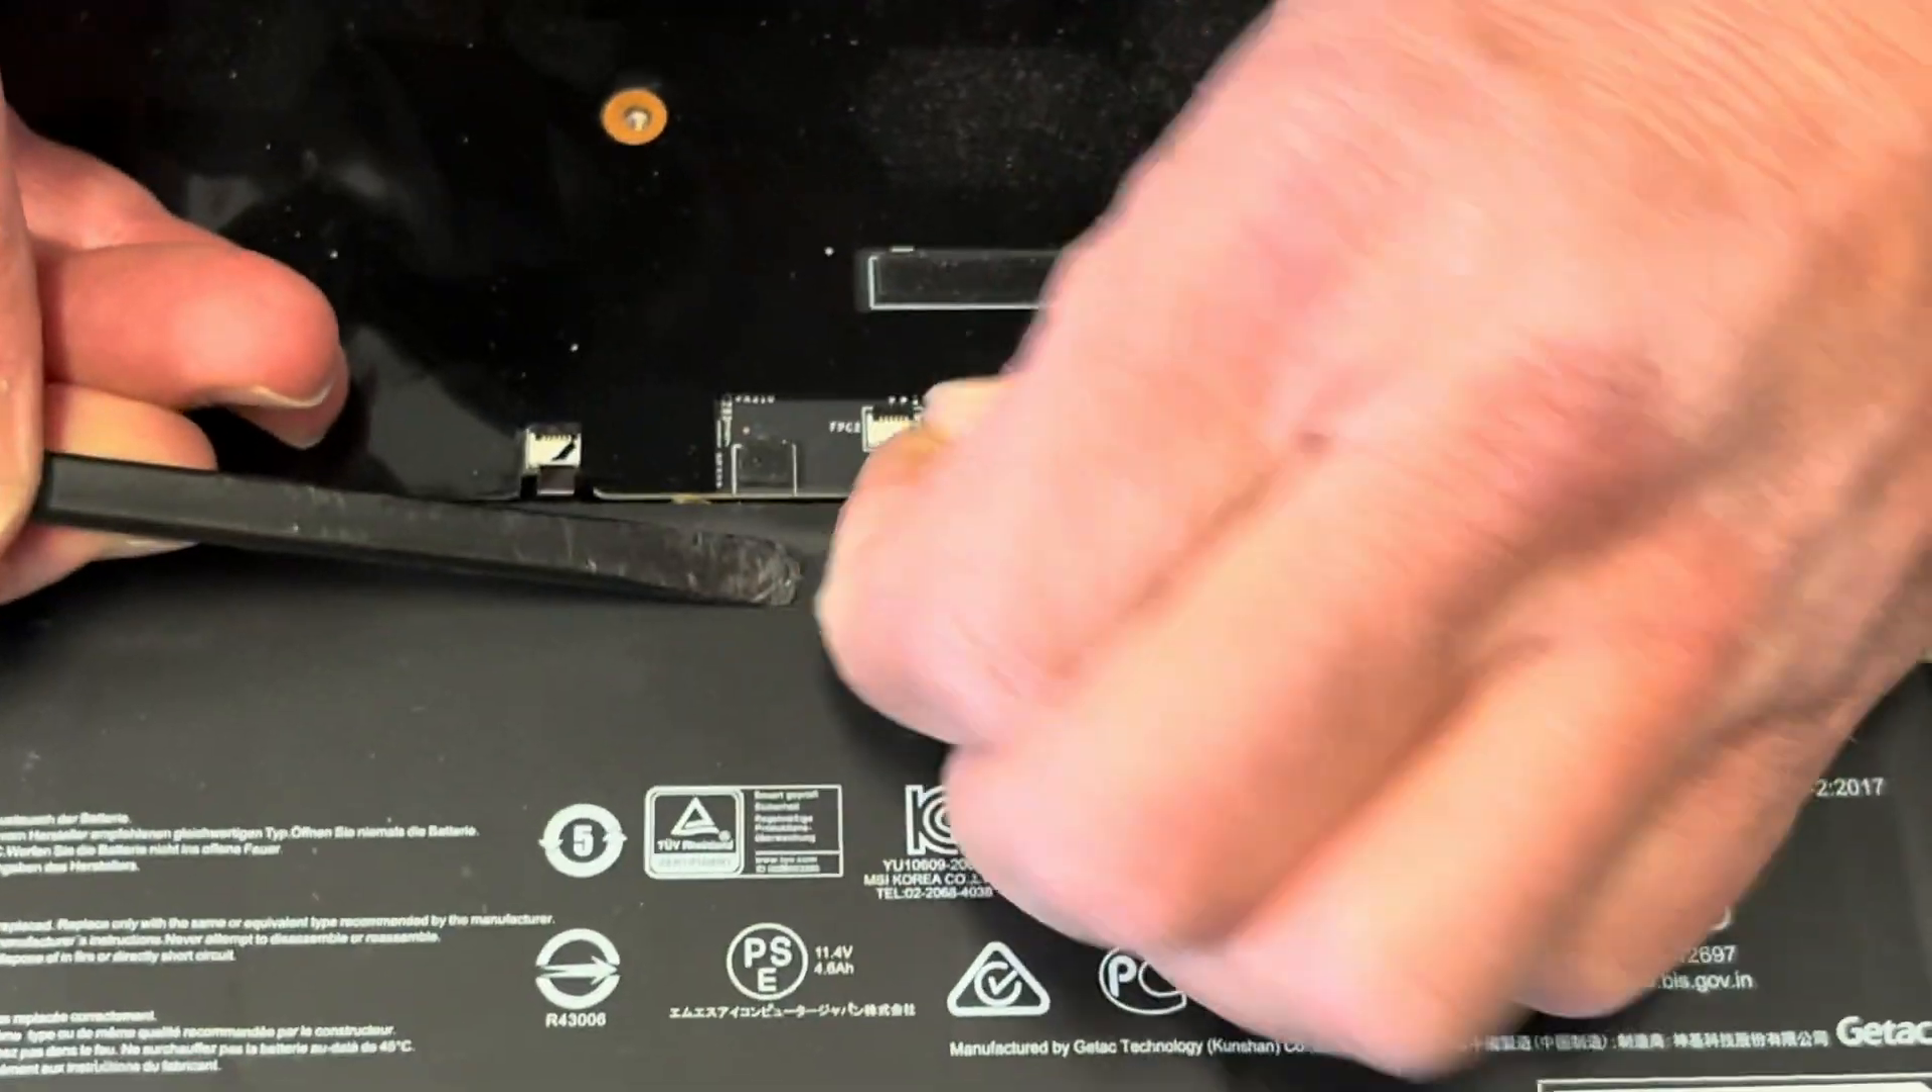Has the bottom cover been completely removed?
Yes.